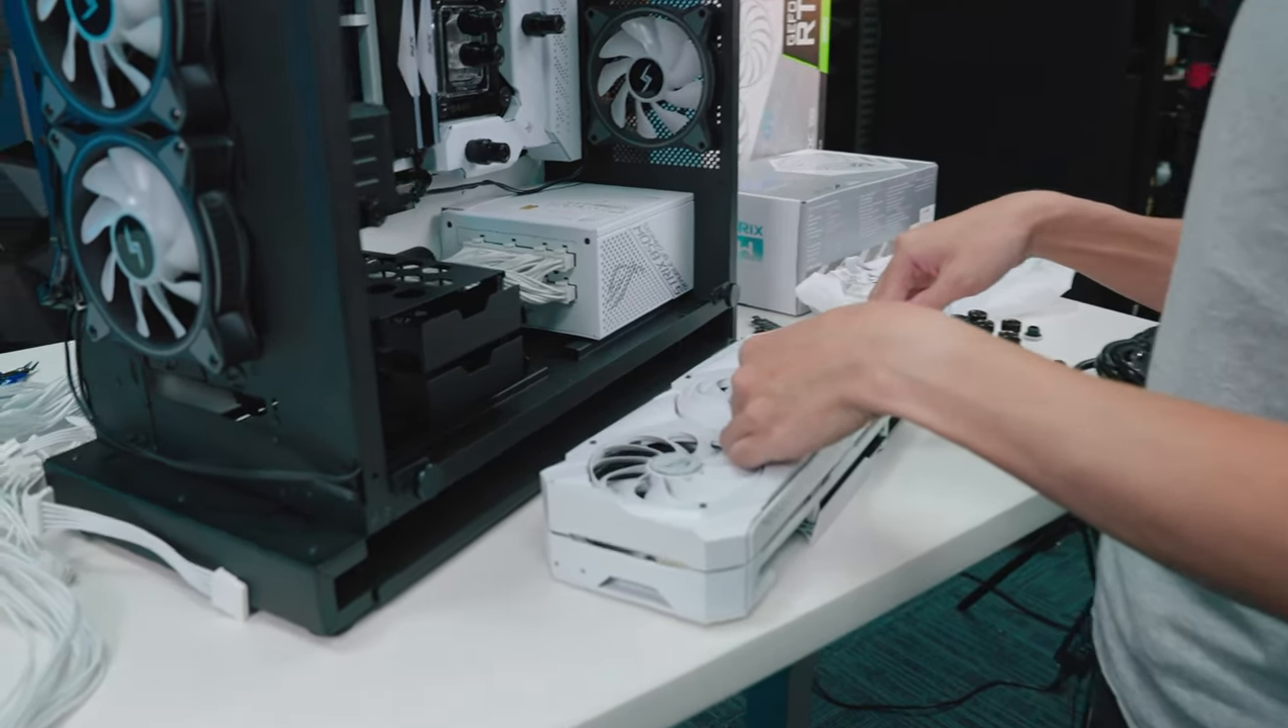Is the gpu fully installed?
No.